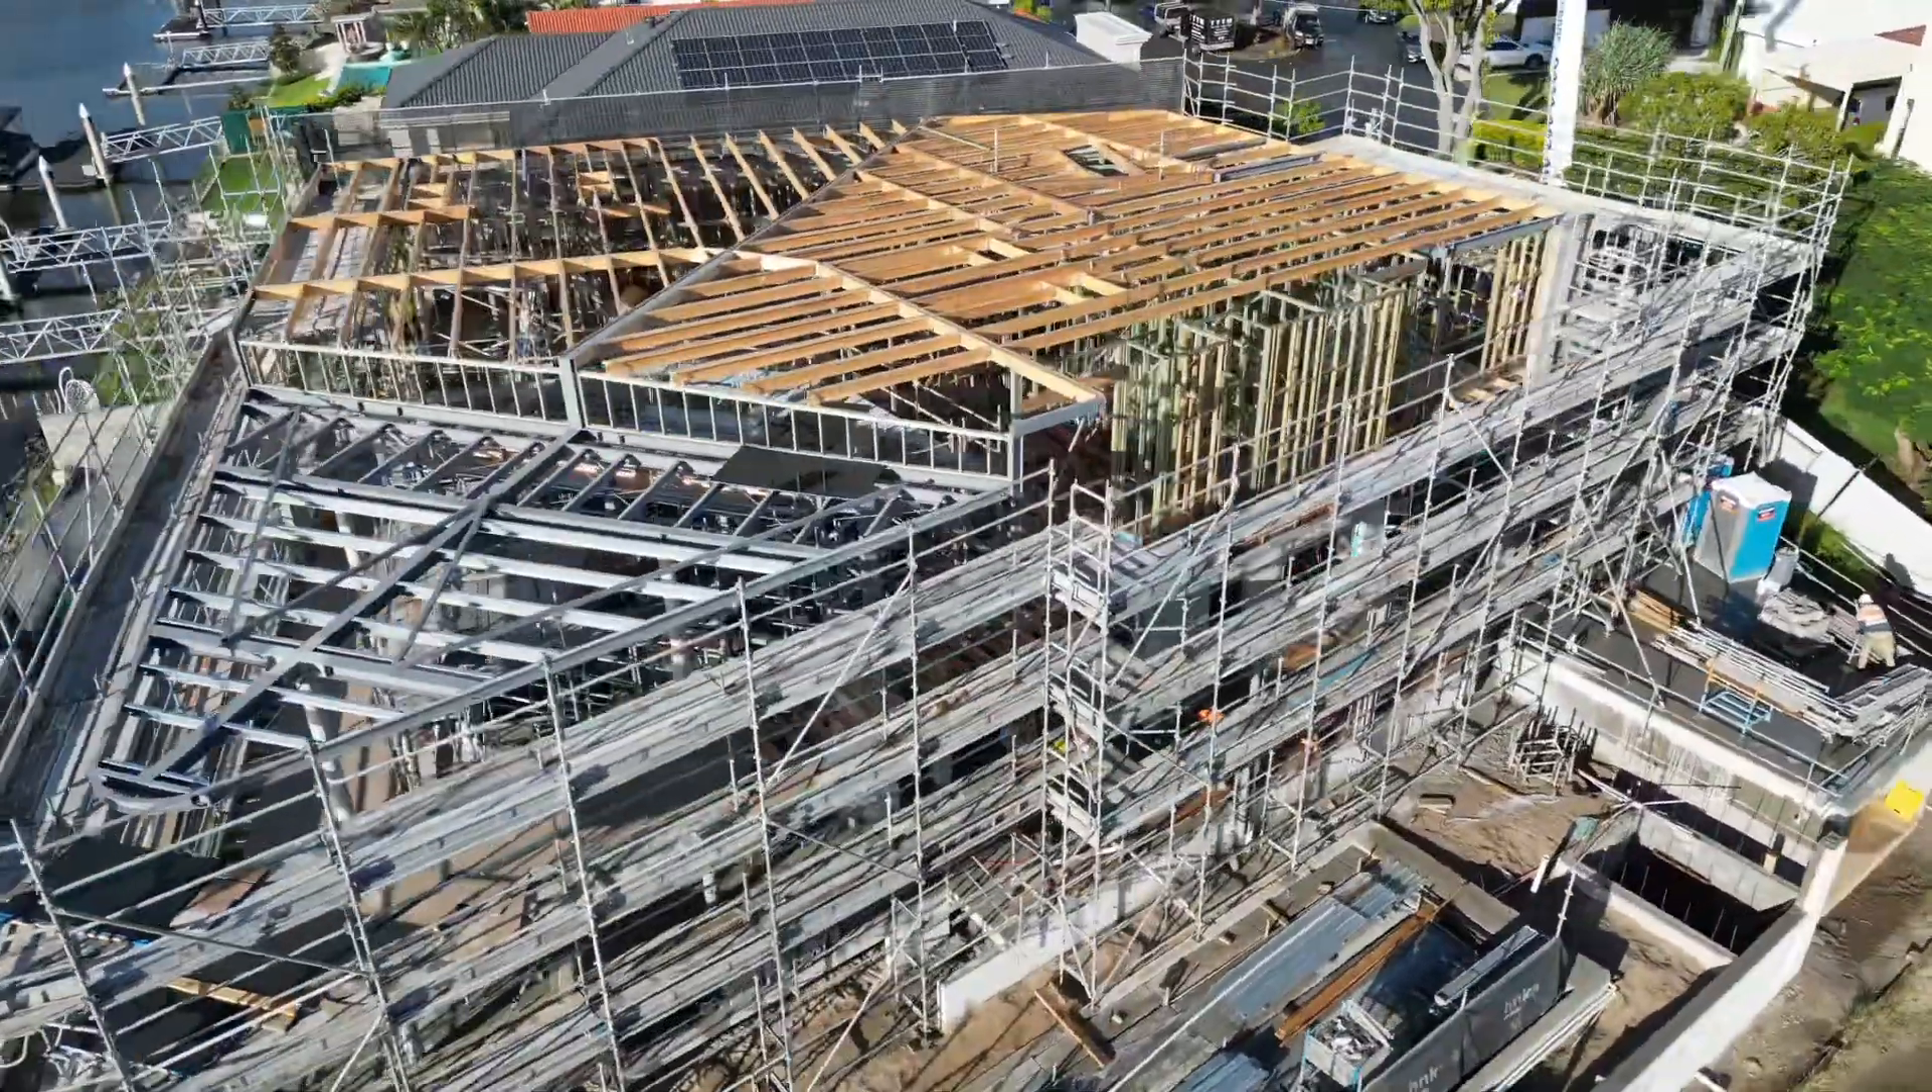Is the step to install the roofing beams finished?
Yes.